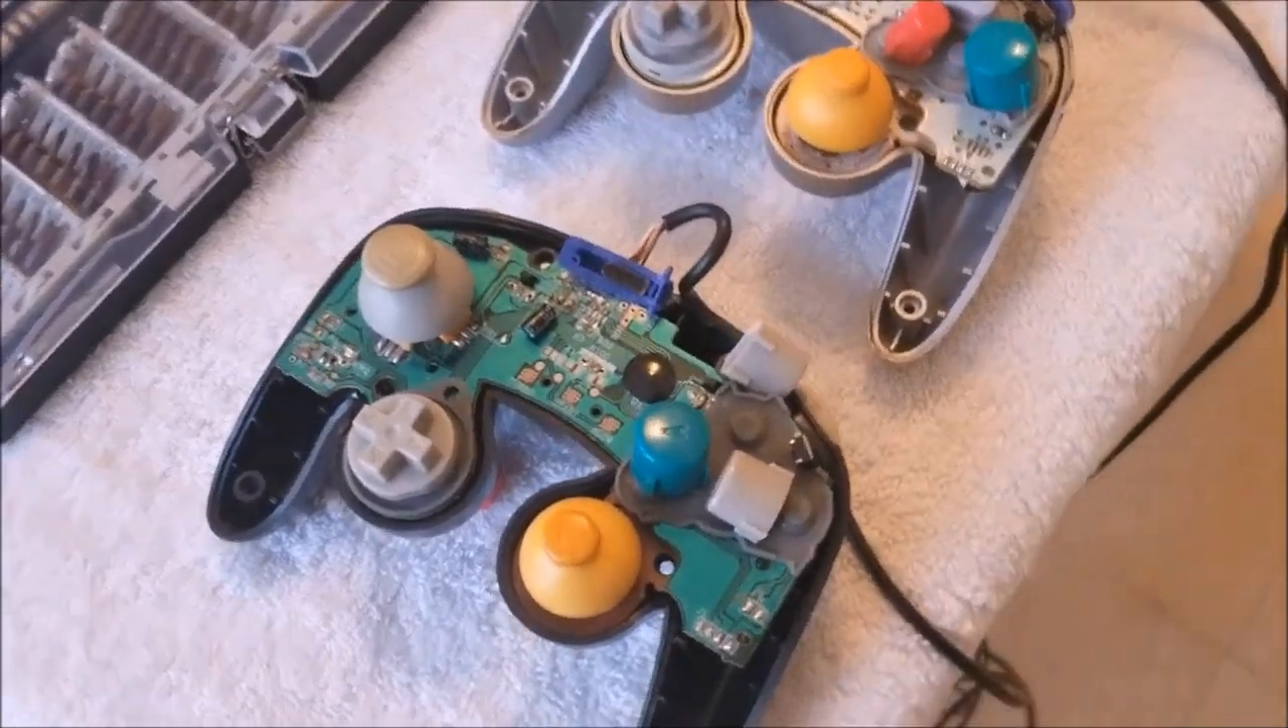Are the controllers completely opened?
Yes.